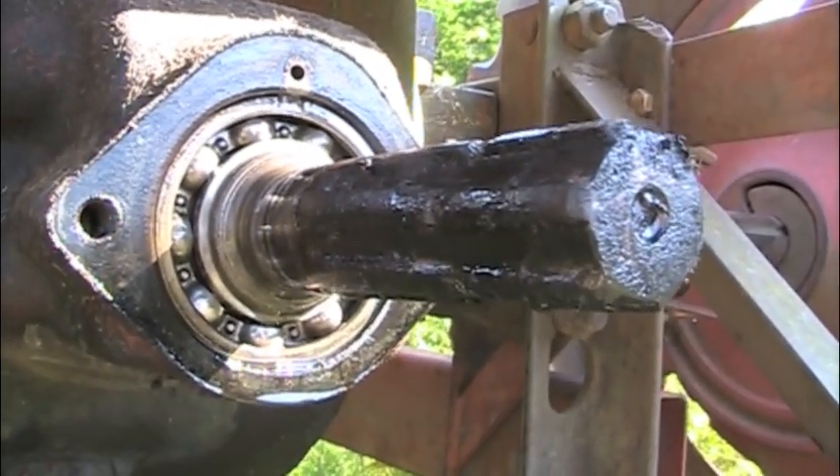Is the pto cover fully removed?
Yes.